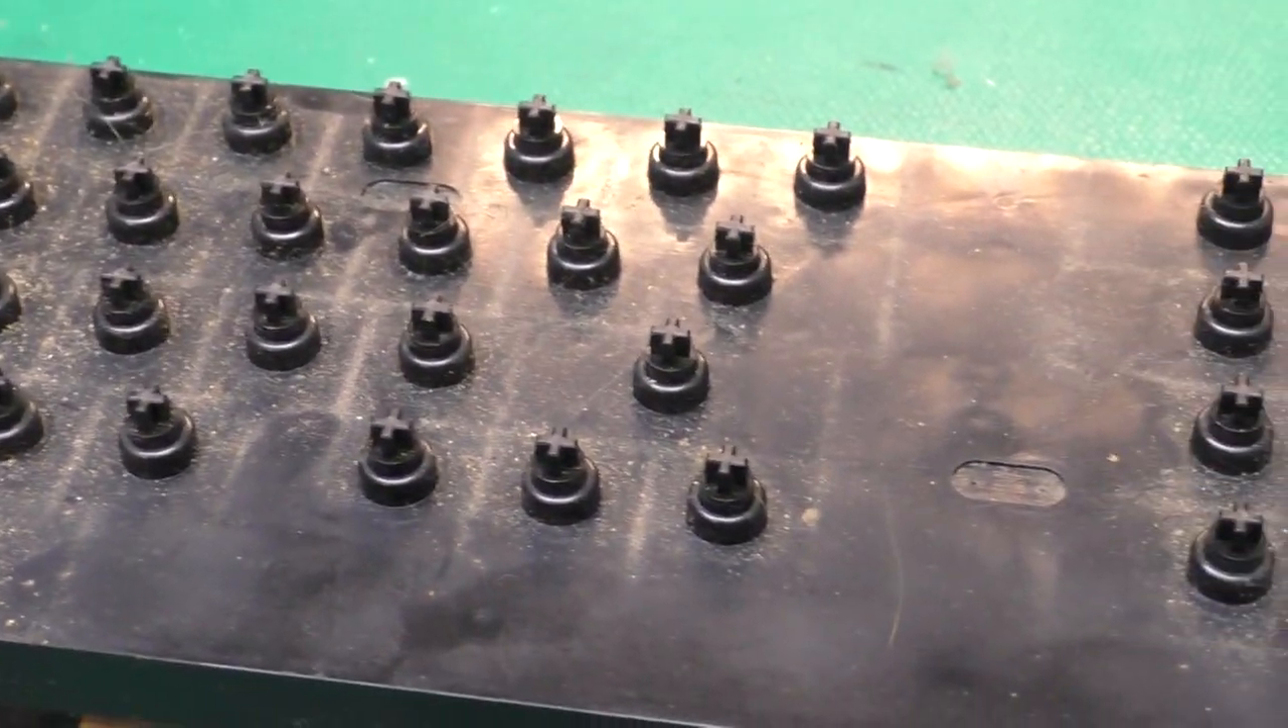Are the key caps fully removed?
Yes.